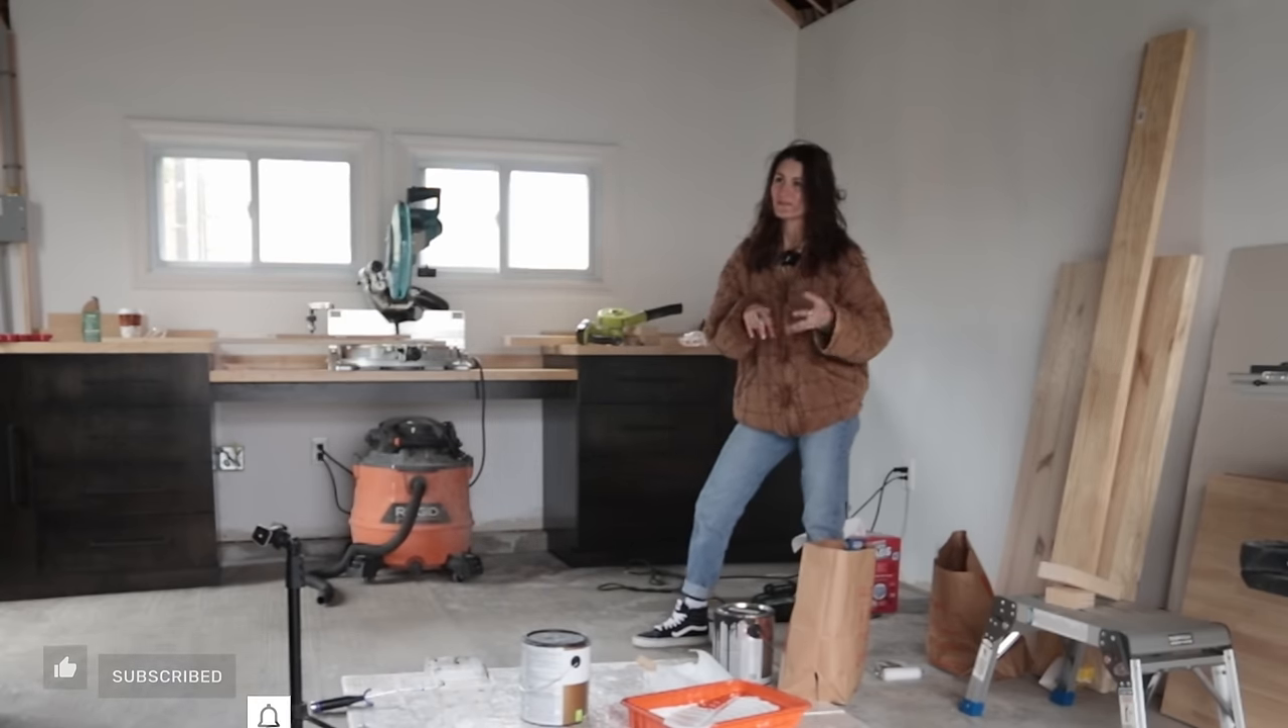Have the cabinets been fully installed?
Yes.